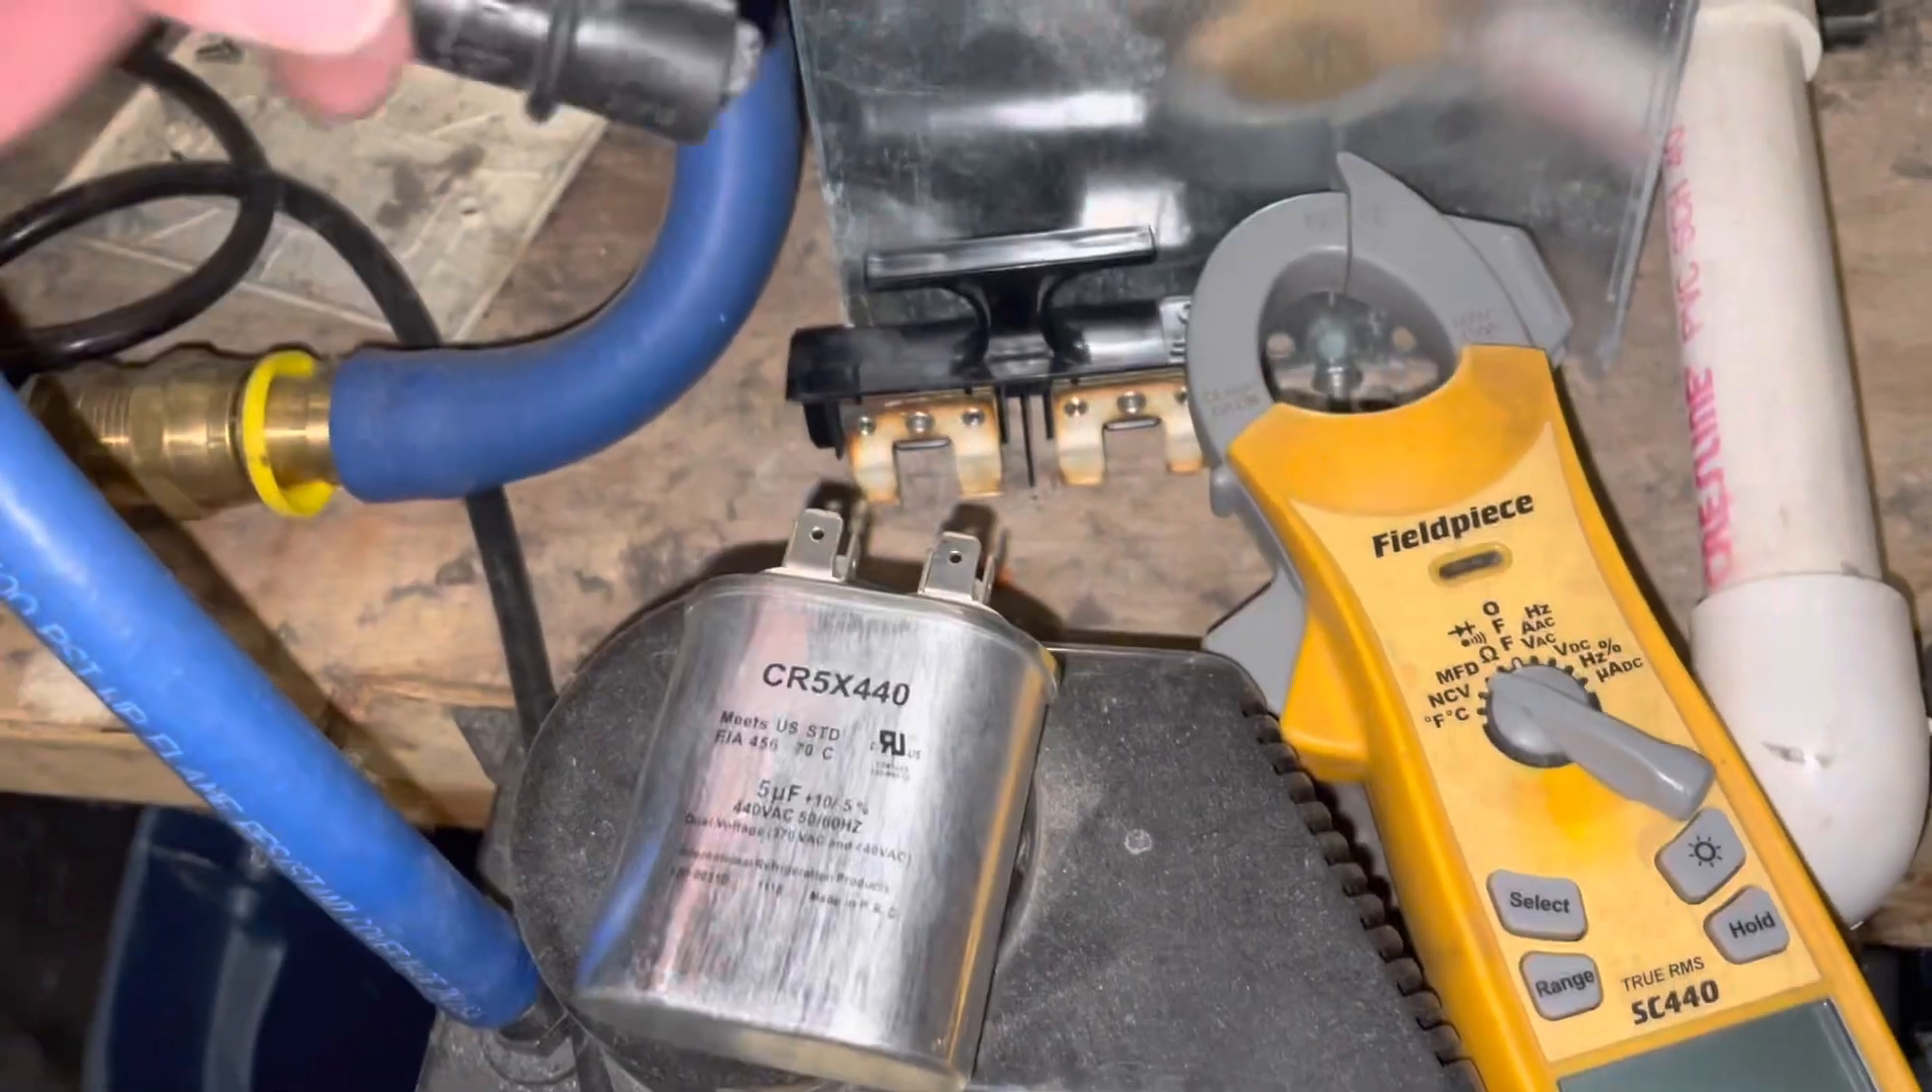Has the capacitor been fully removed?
Yes.